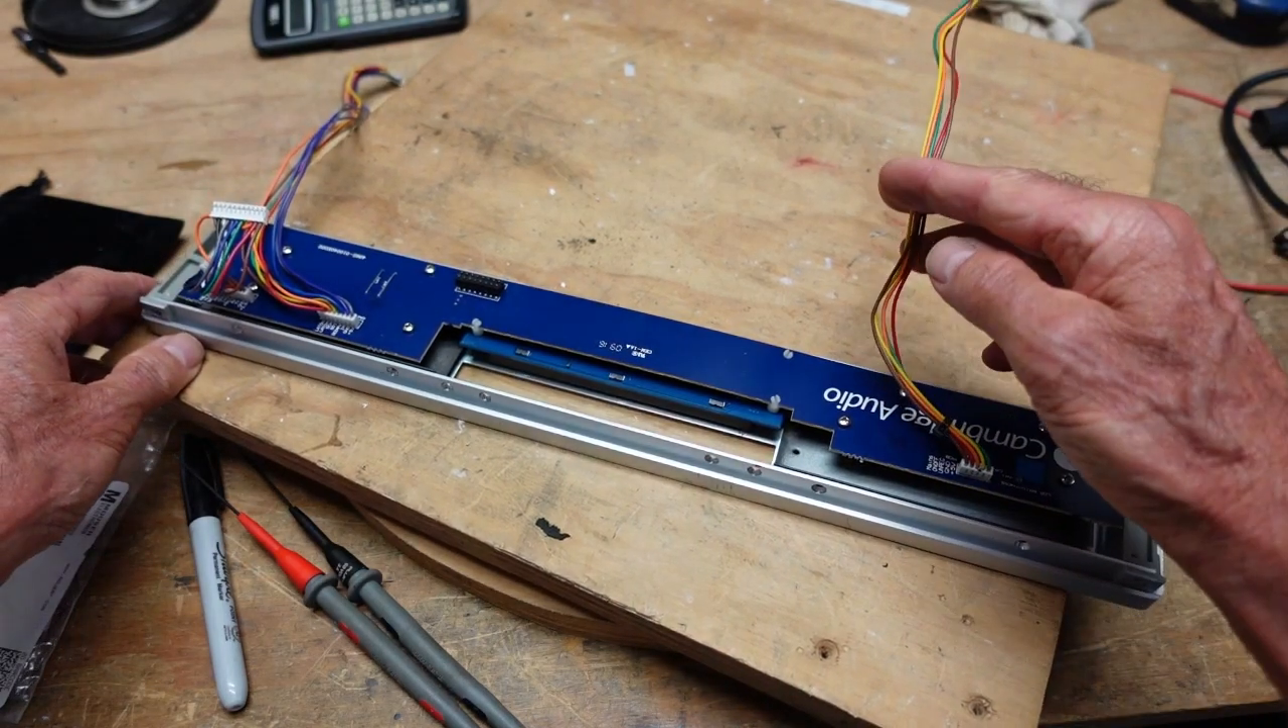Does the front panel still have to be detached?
No.